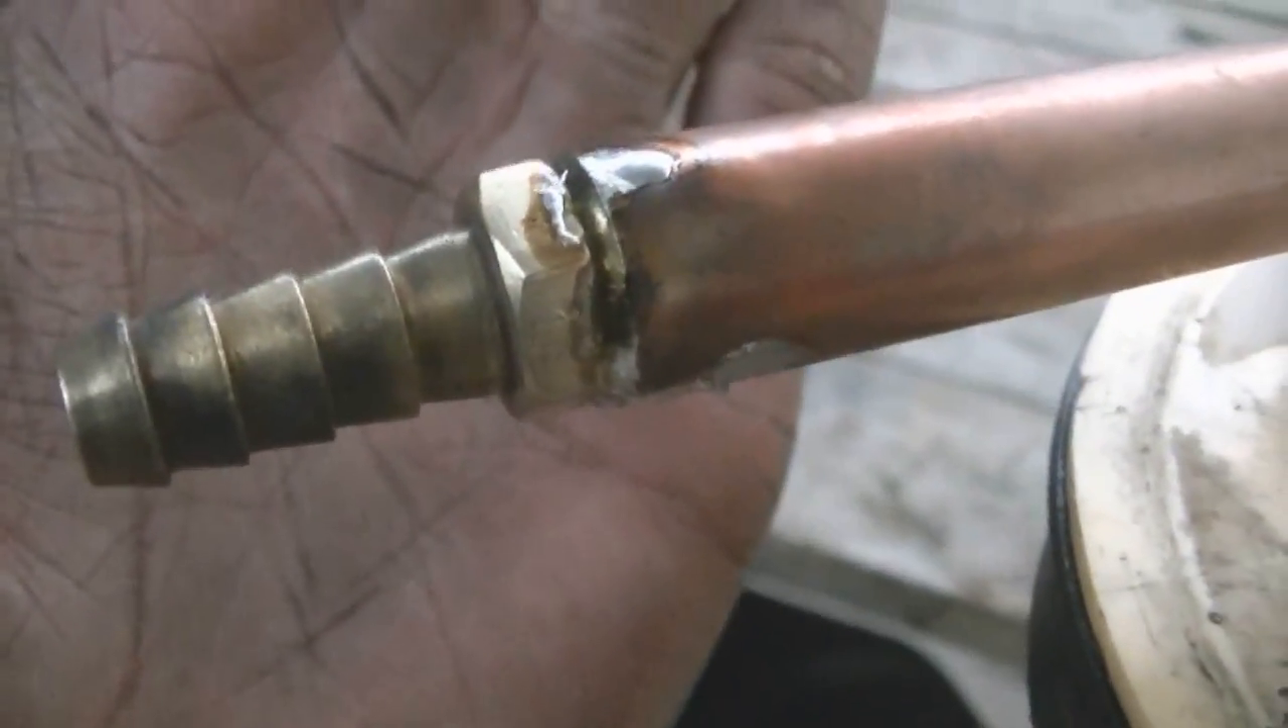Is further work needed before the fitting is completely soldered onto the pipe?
No.